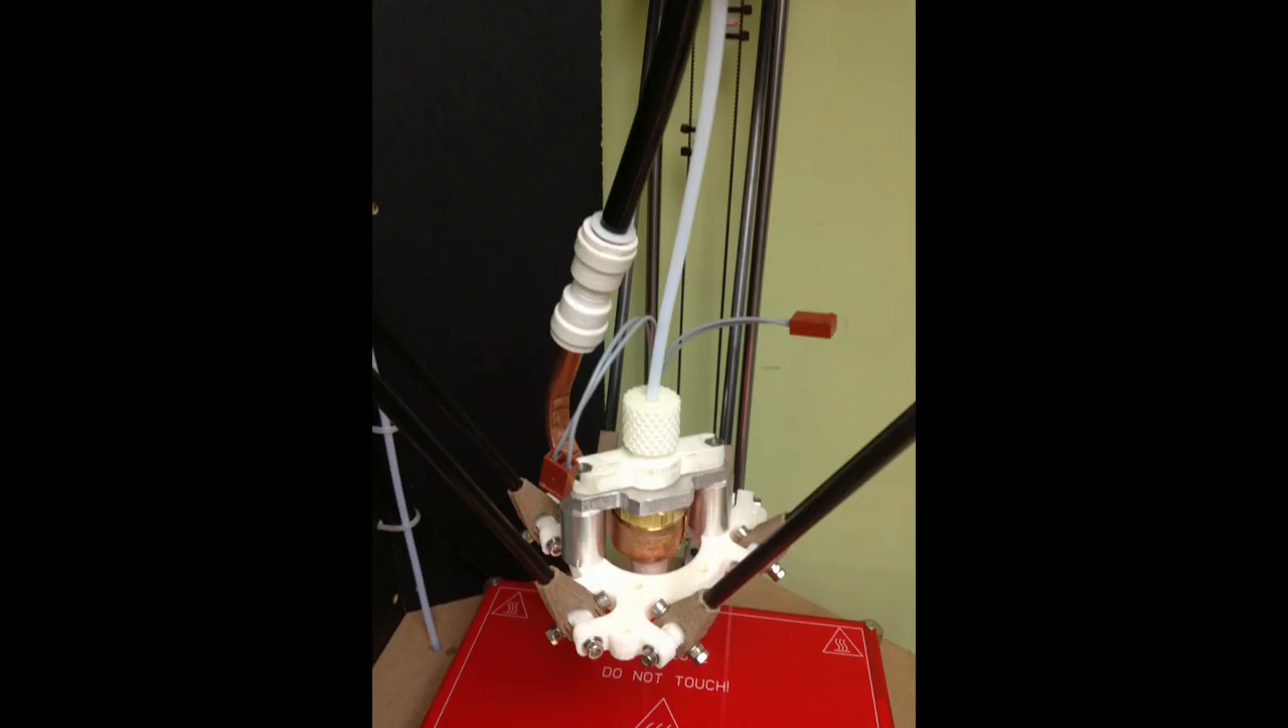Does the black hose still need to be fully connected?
No.